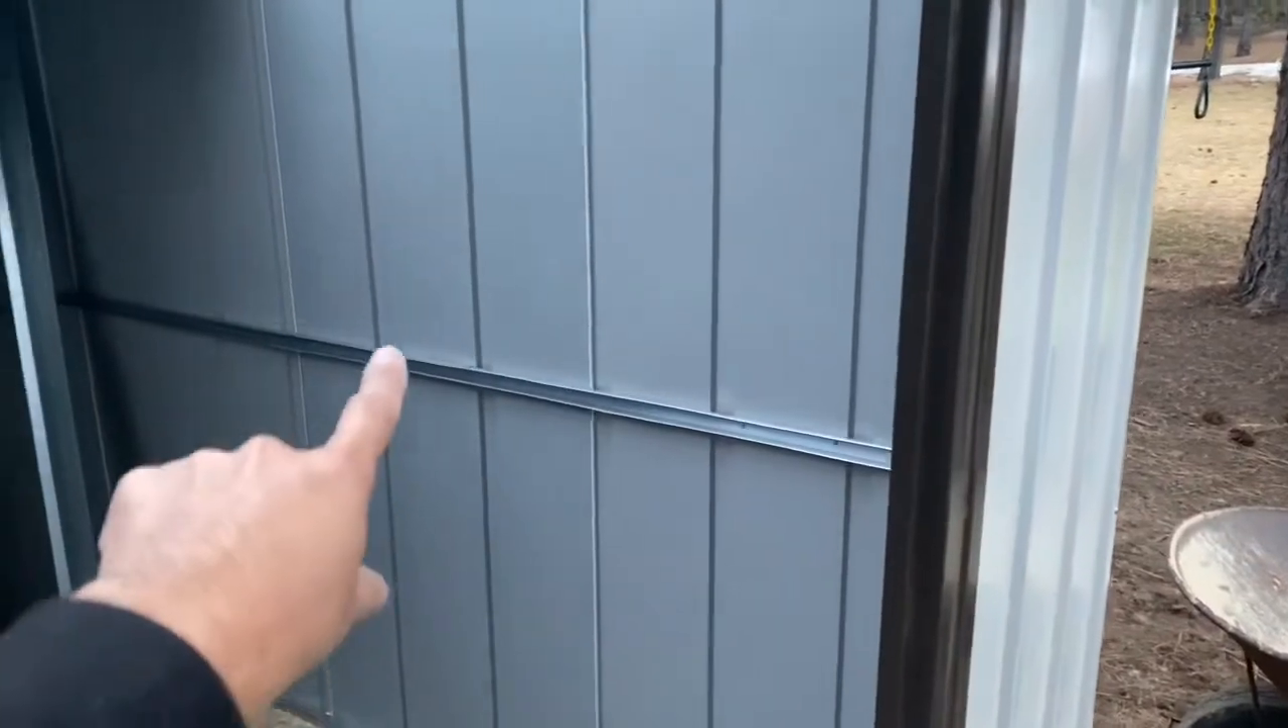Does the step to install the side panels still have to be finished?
No.